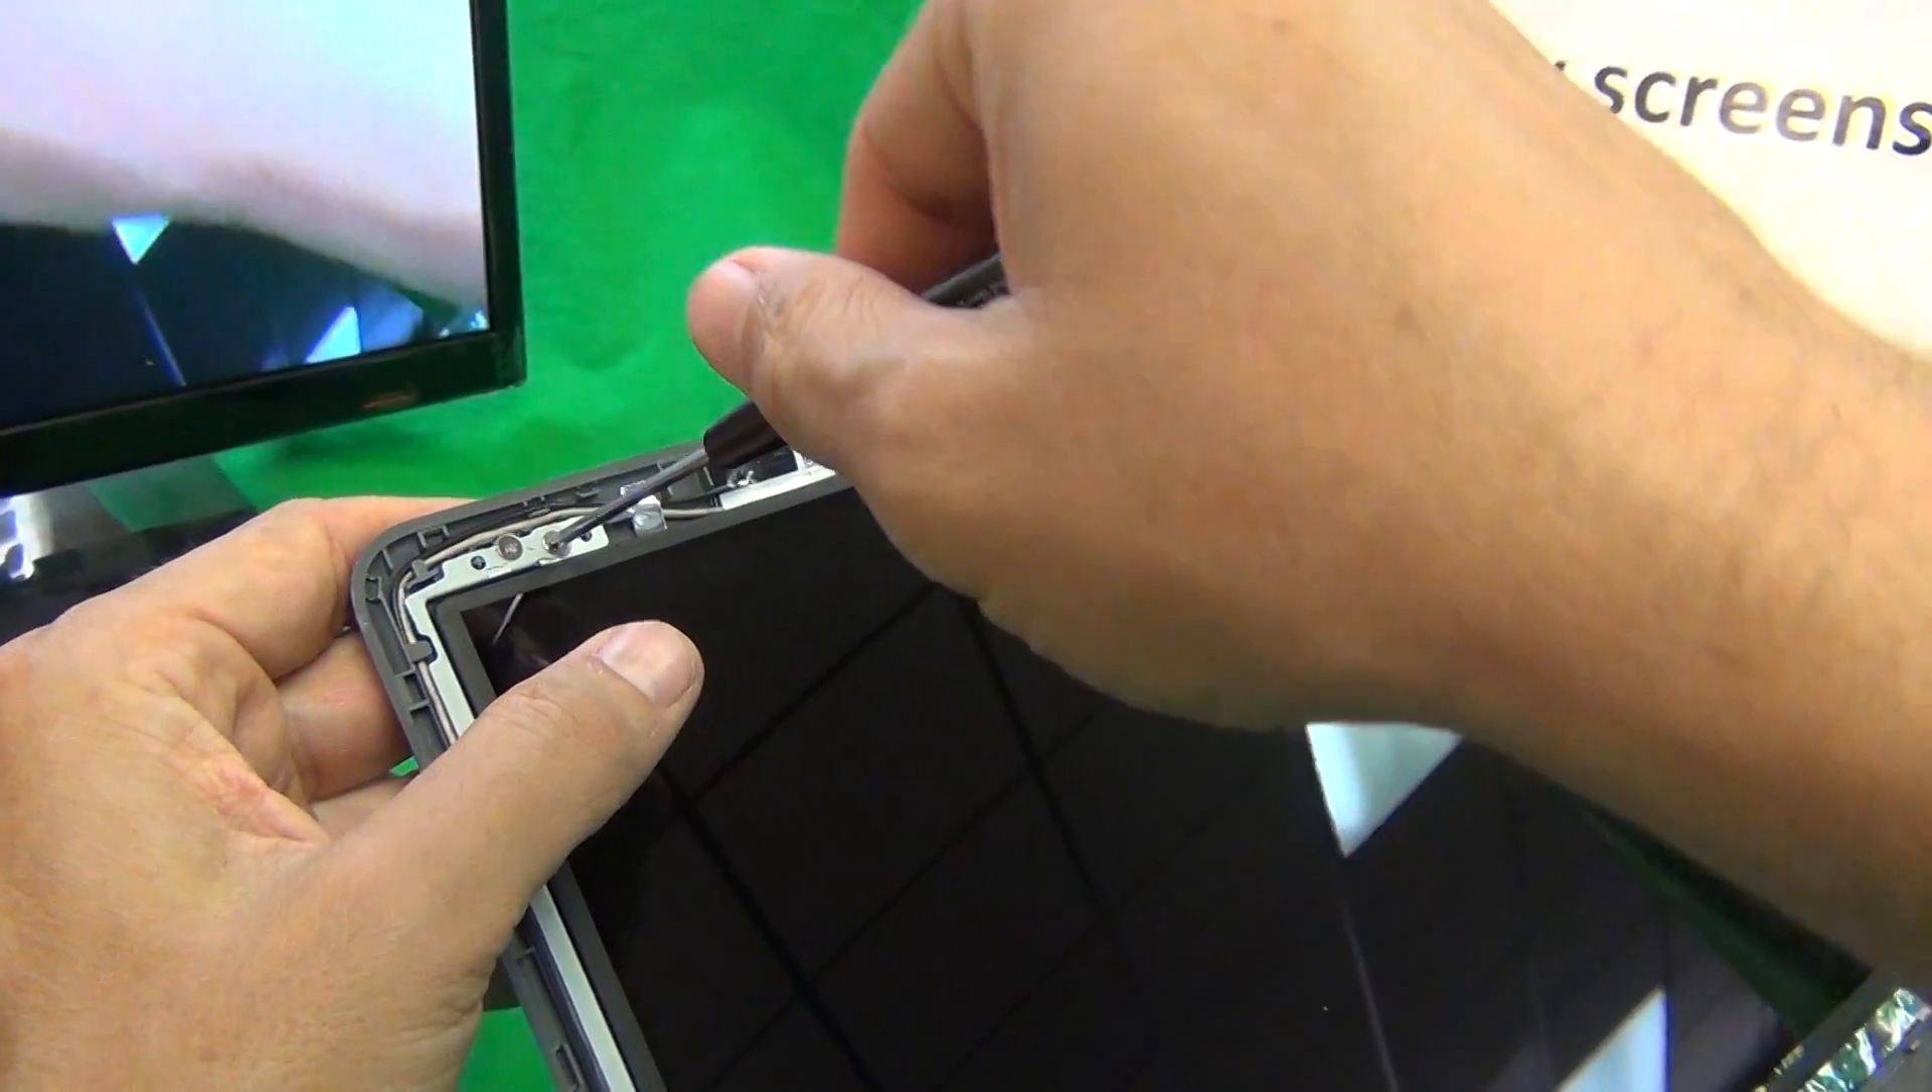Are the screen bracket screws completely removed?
No.